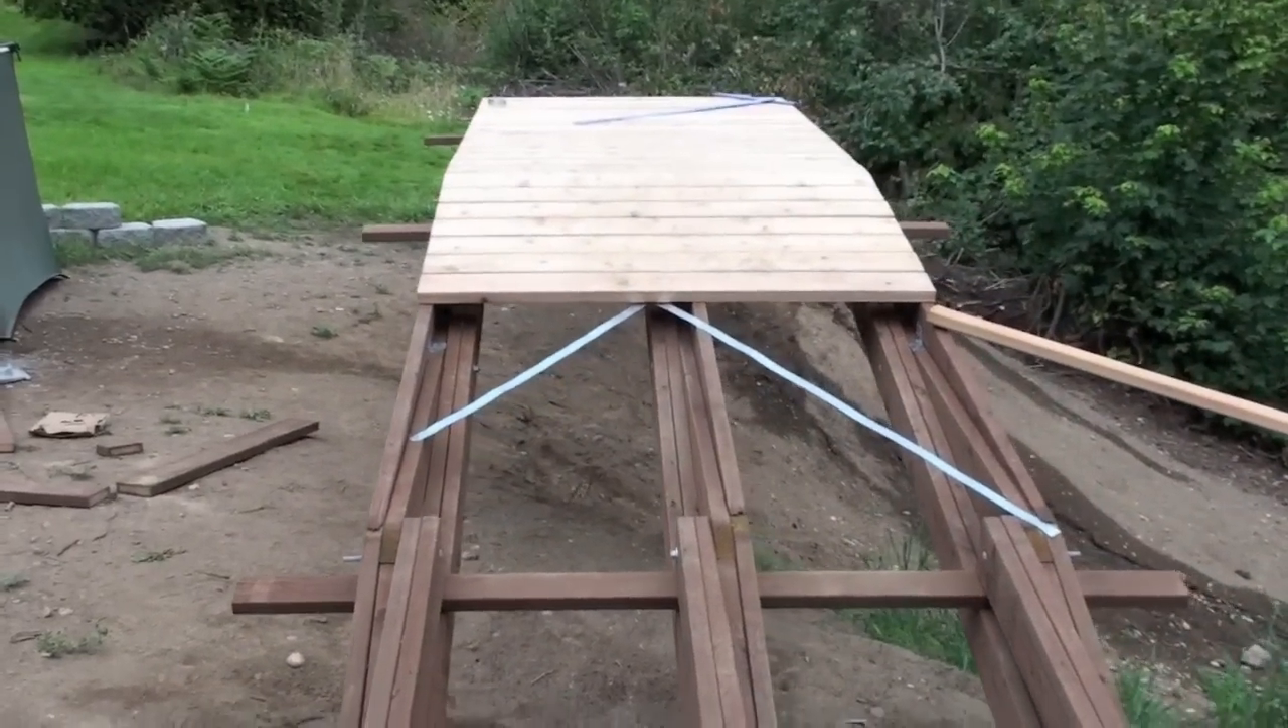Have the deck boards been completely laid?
No.